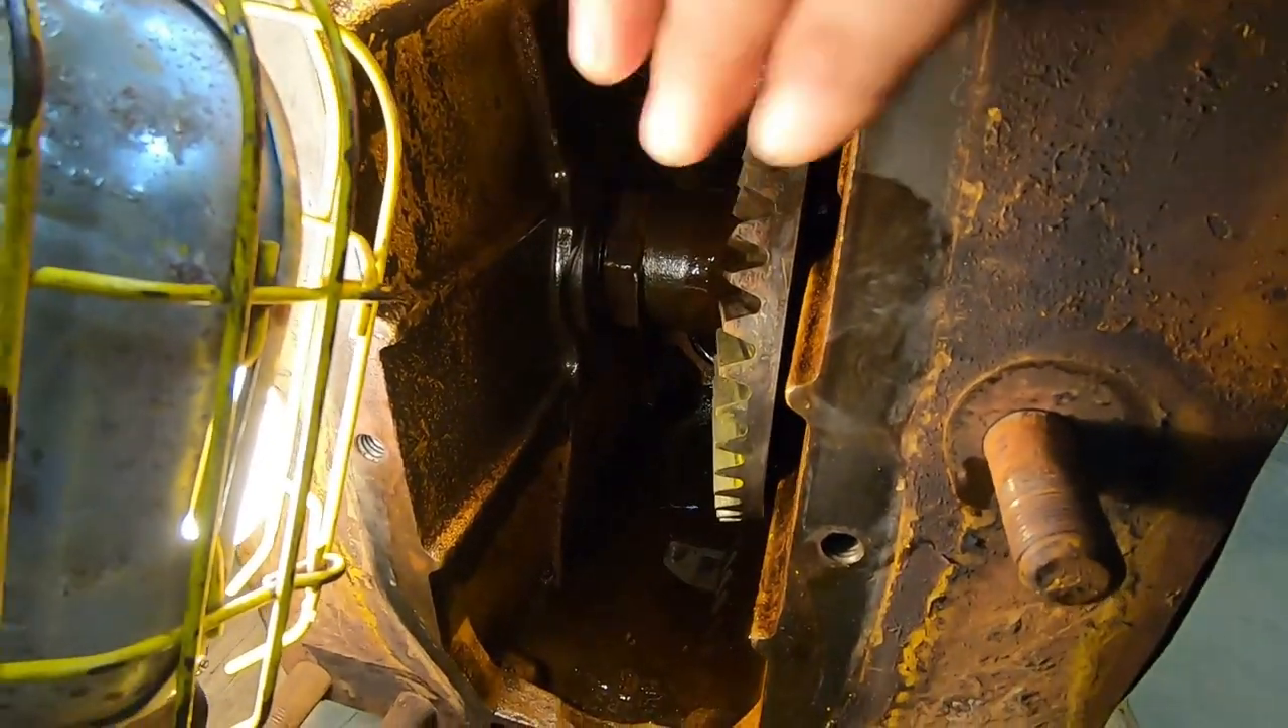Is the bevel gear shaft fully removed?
No.